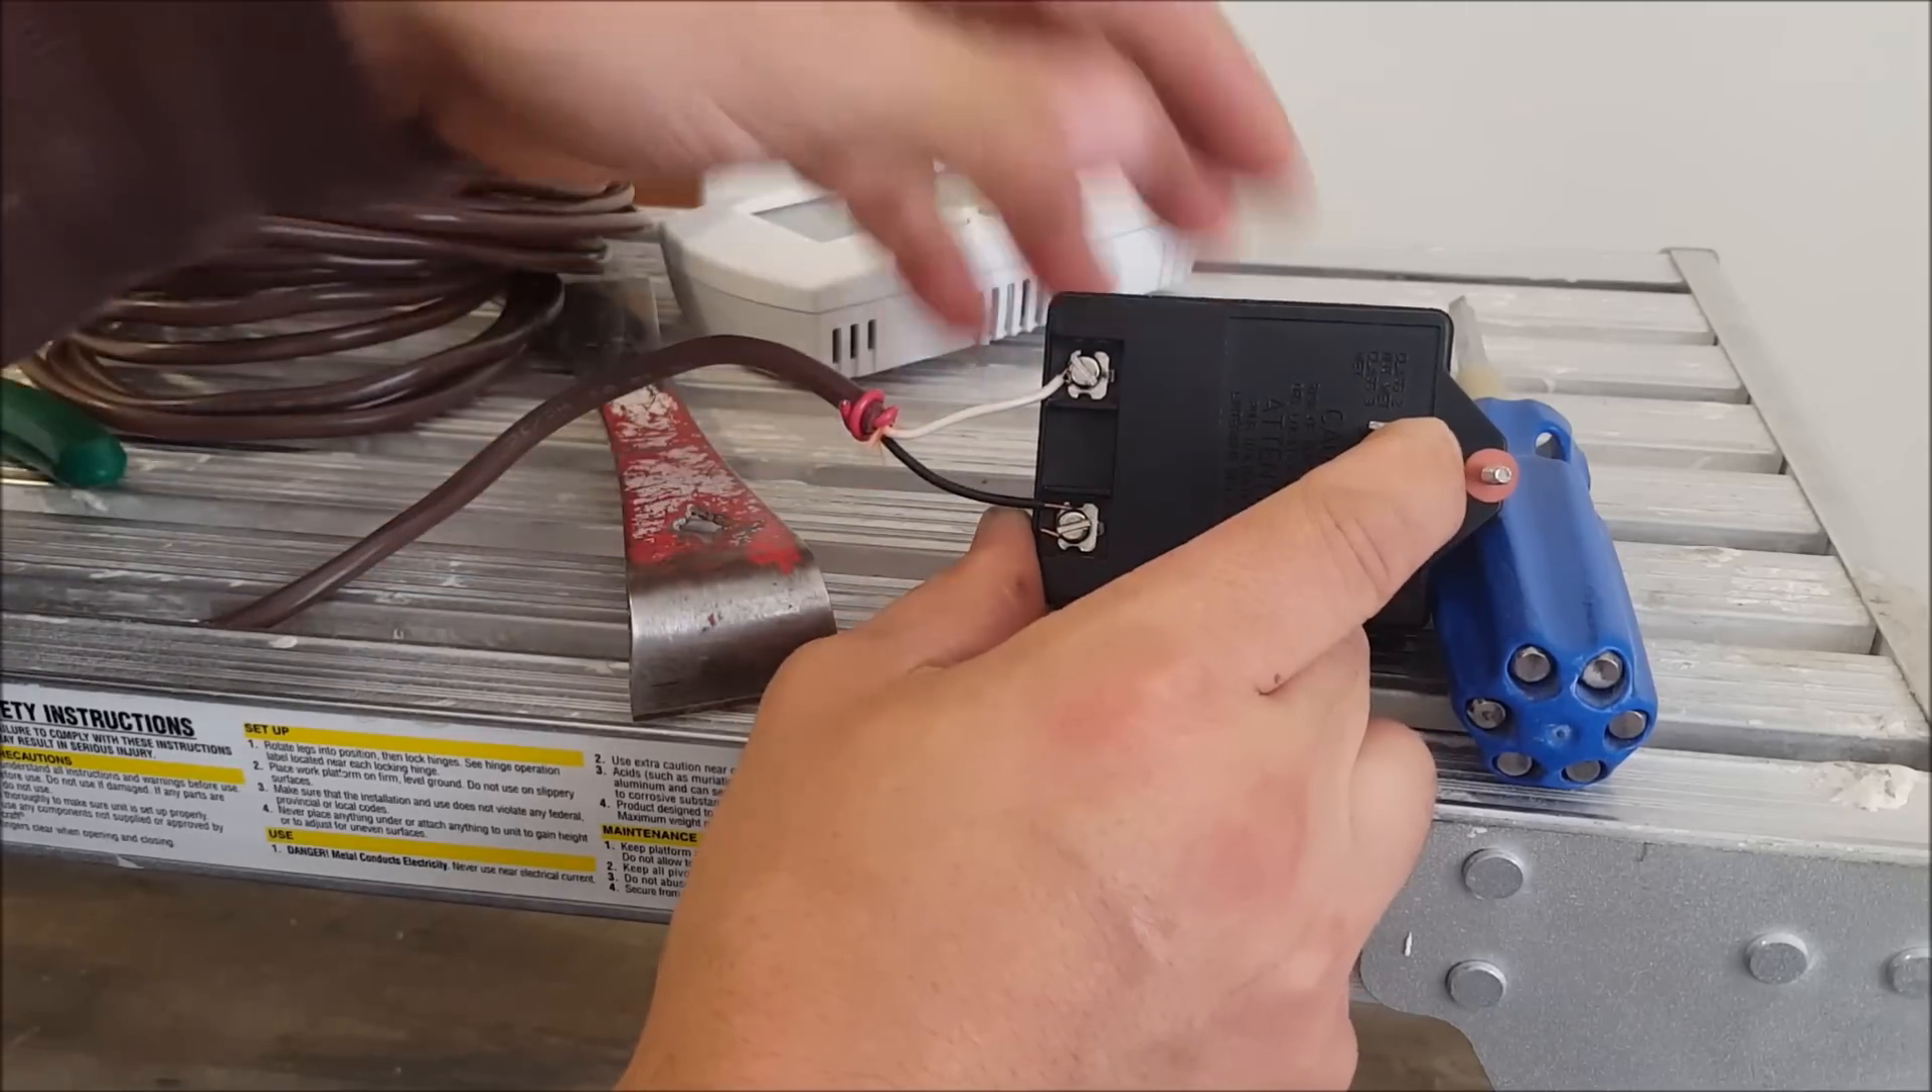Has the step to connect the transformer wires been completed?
Yes.